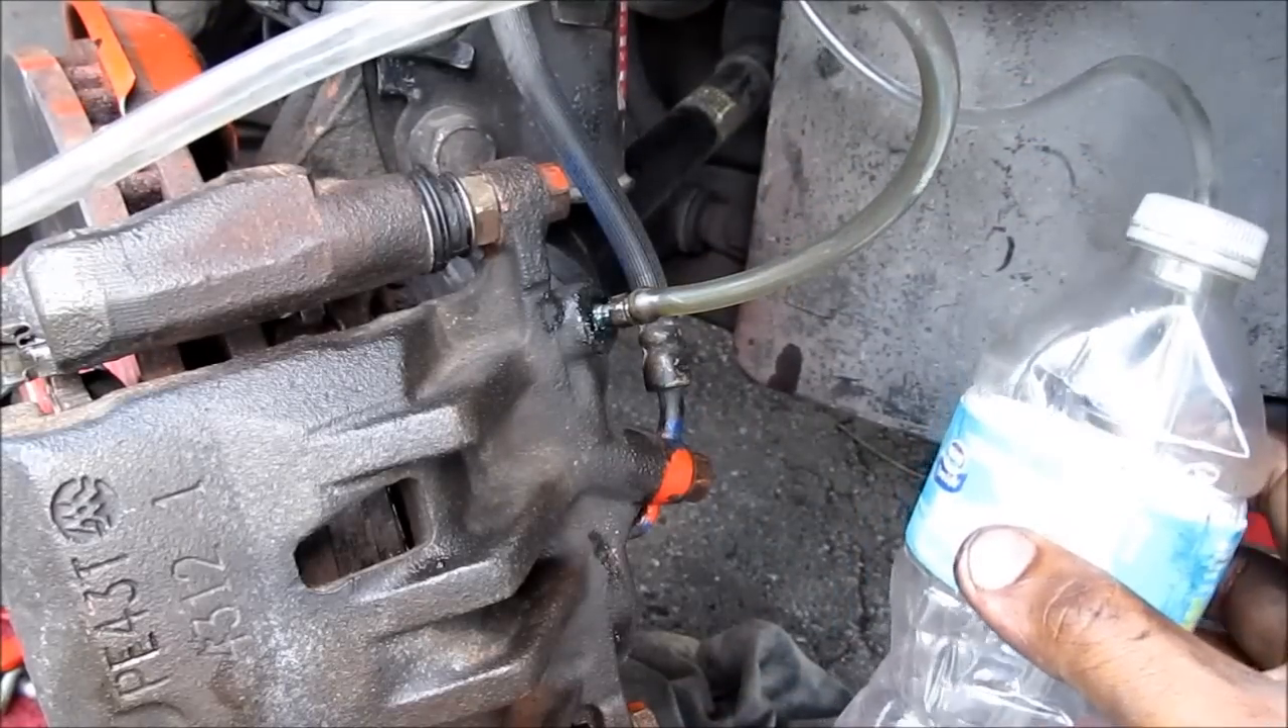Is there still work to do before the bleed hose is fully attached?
No.